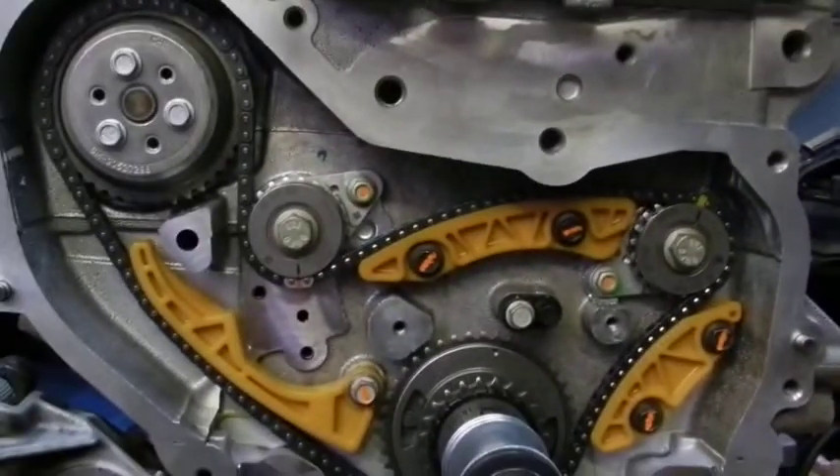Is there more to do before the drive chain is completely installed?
No.